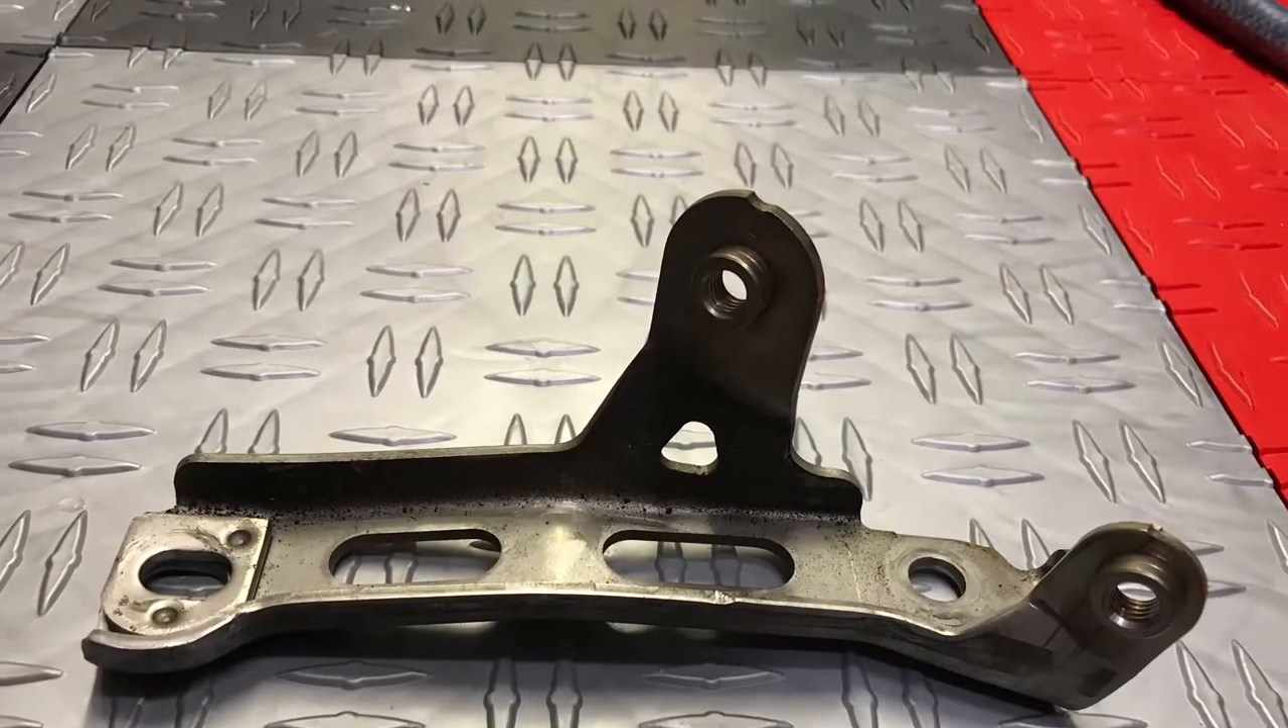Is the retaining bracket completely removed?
Yes.